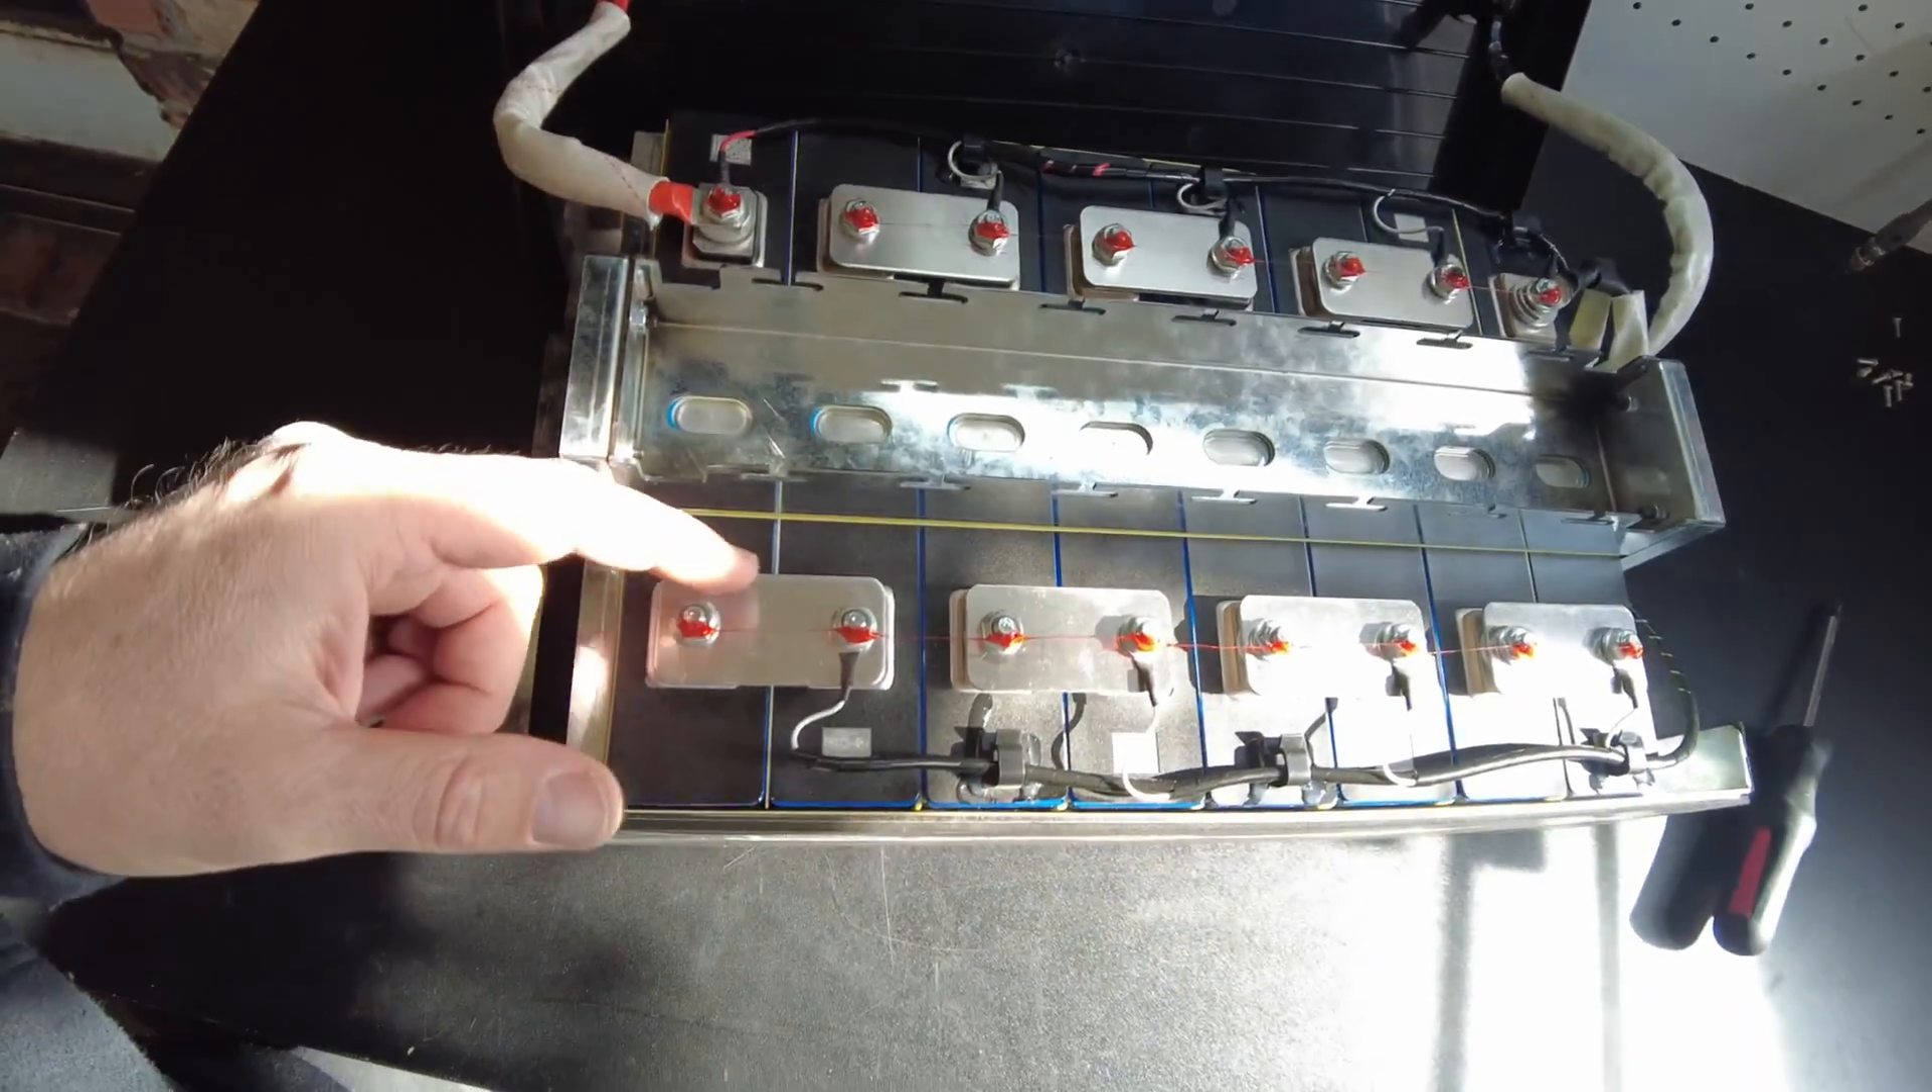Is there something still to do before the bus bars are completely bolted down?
No.